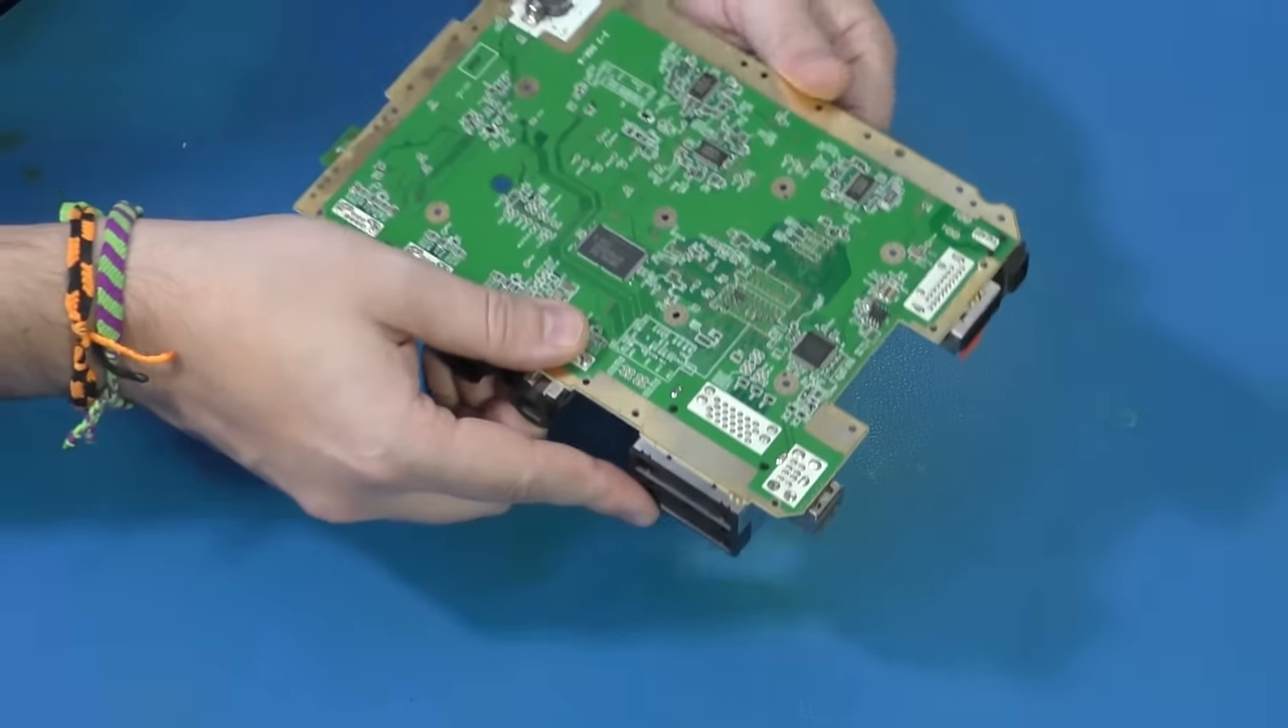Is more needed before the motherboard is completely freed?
No.